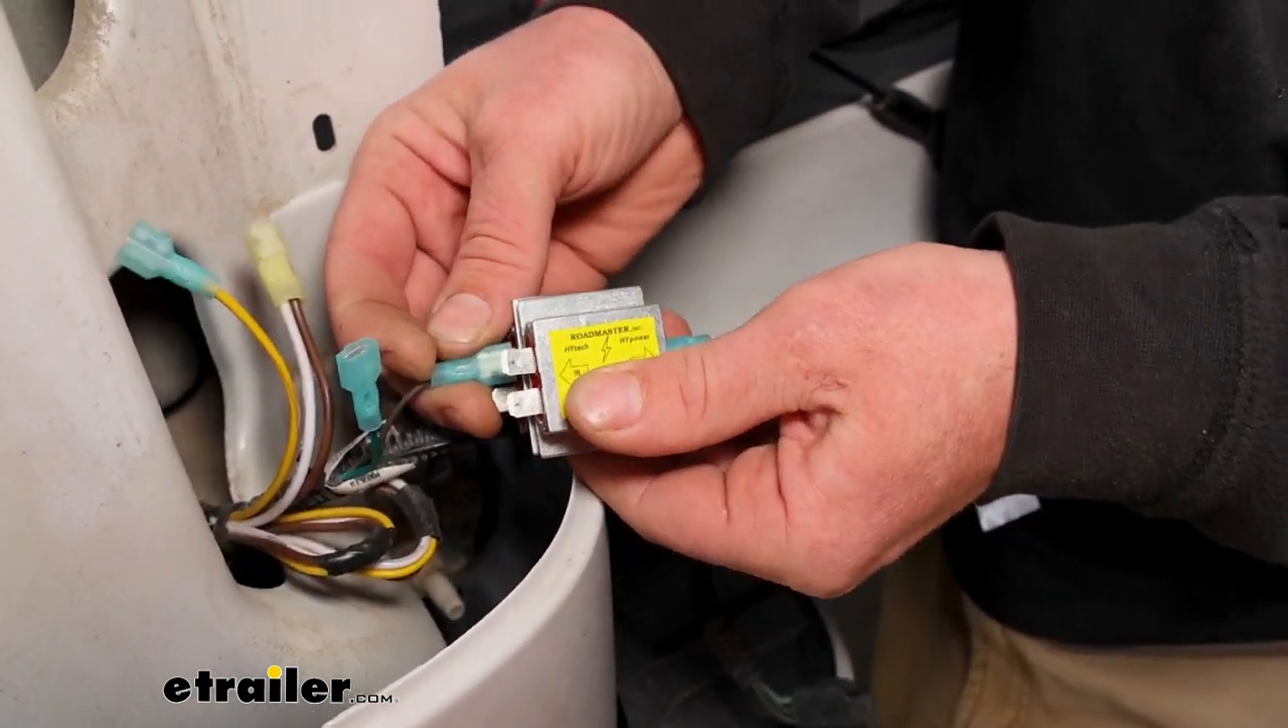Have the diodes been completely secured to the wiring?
No.